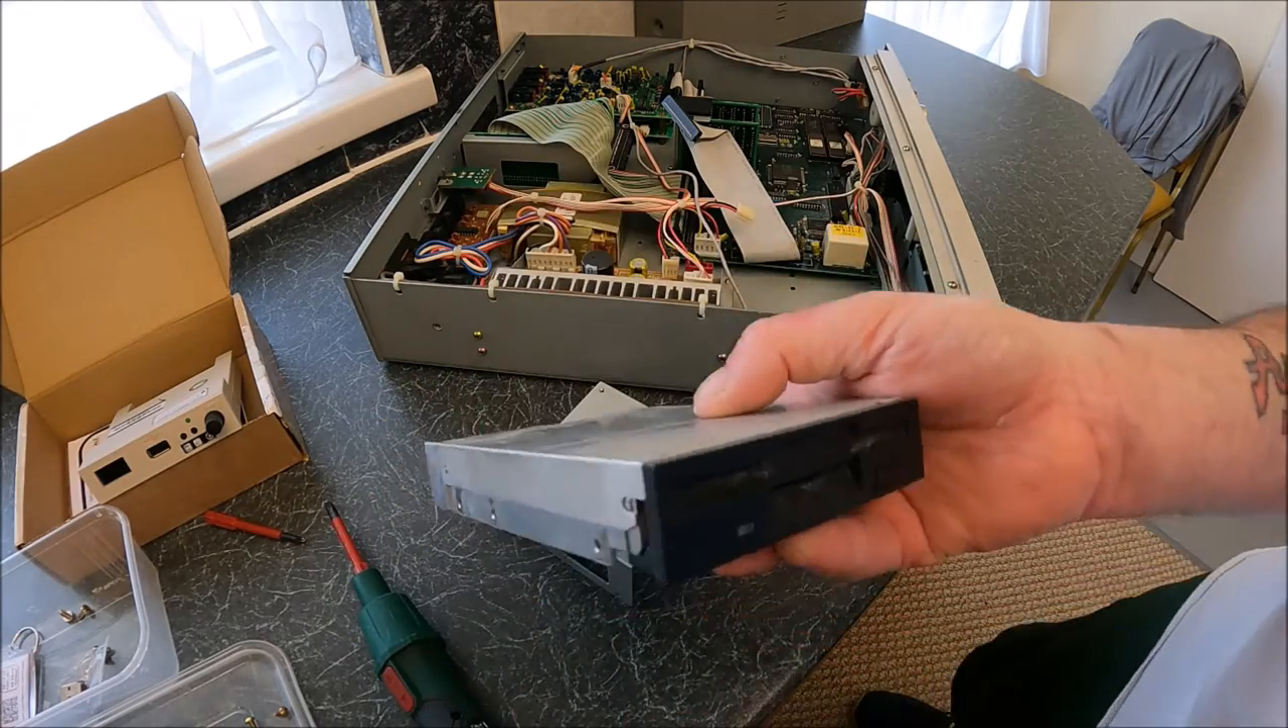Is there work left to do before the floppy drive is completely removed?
No.